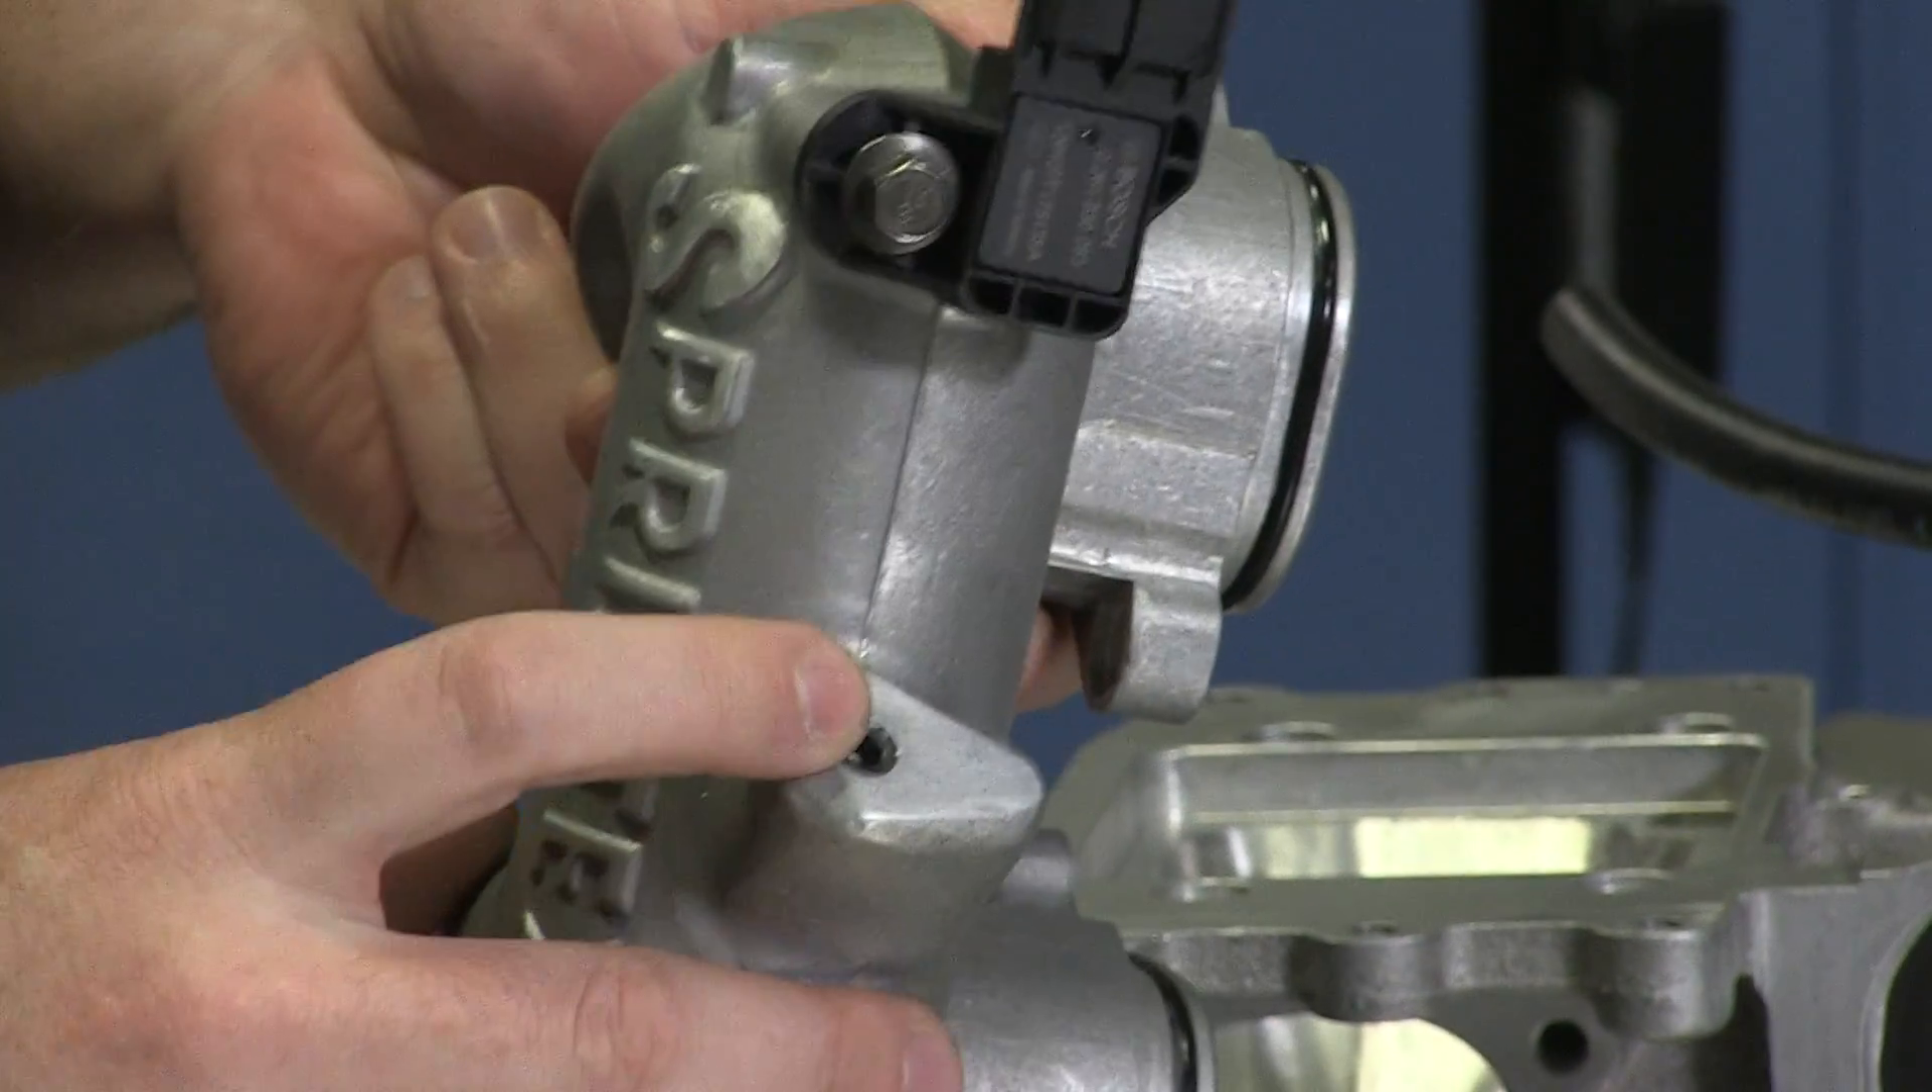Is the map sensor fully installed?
Yes.